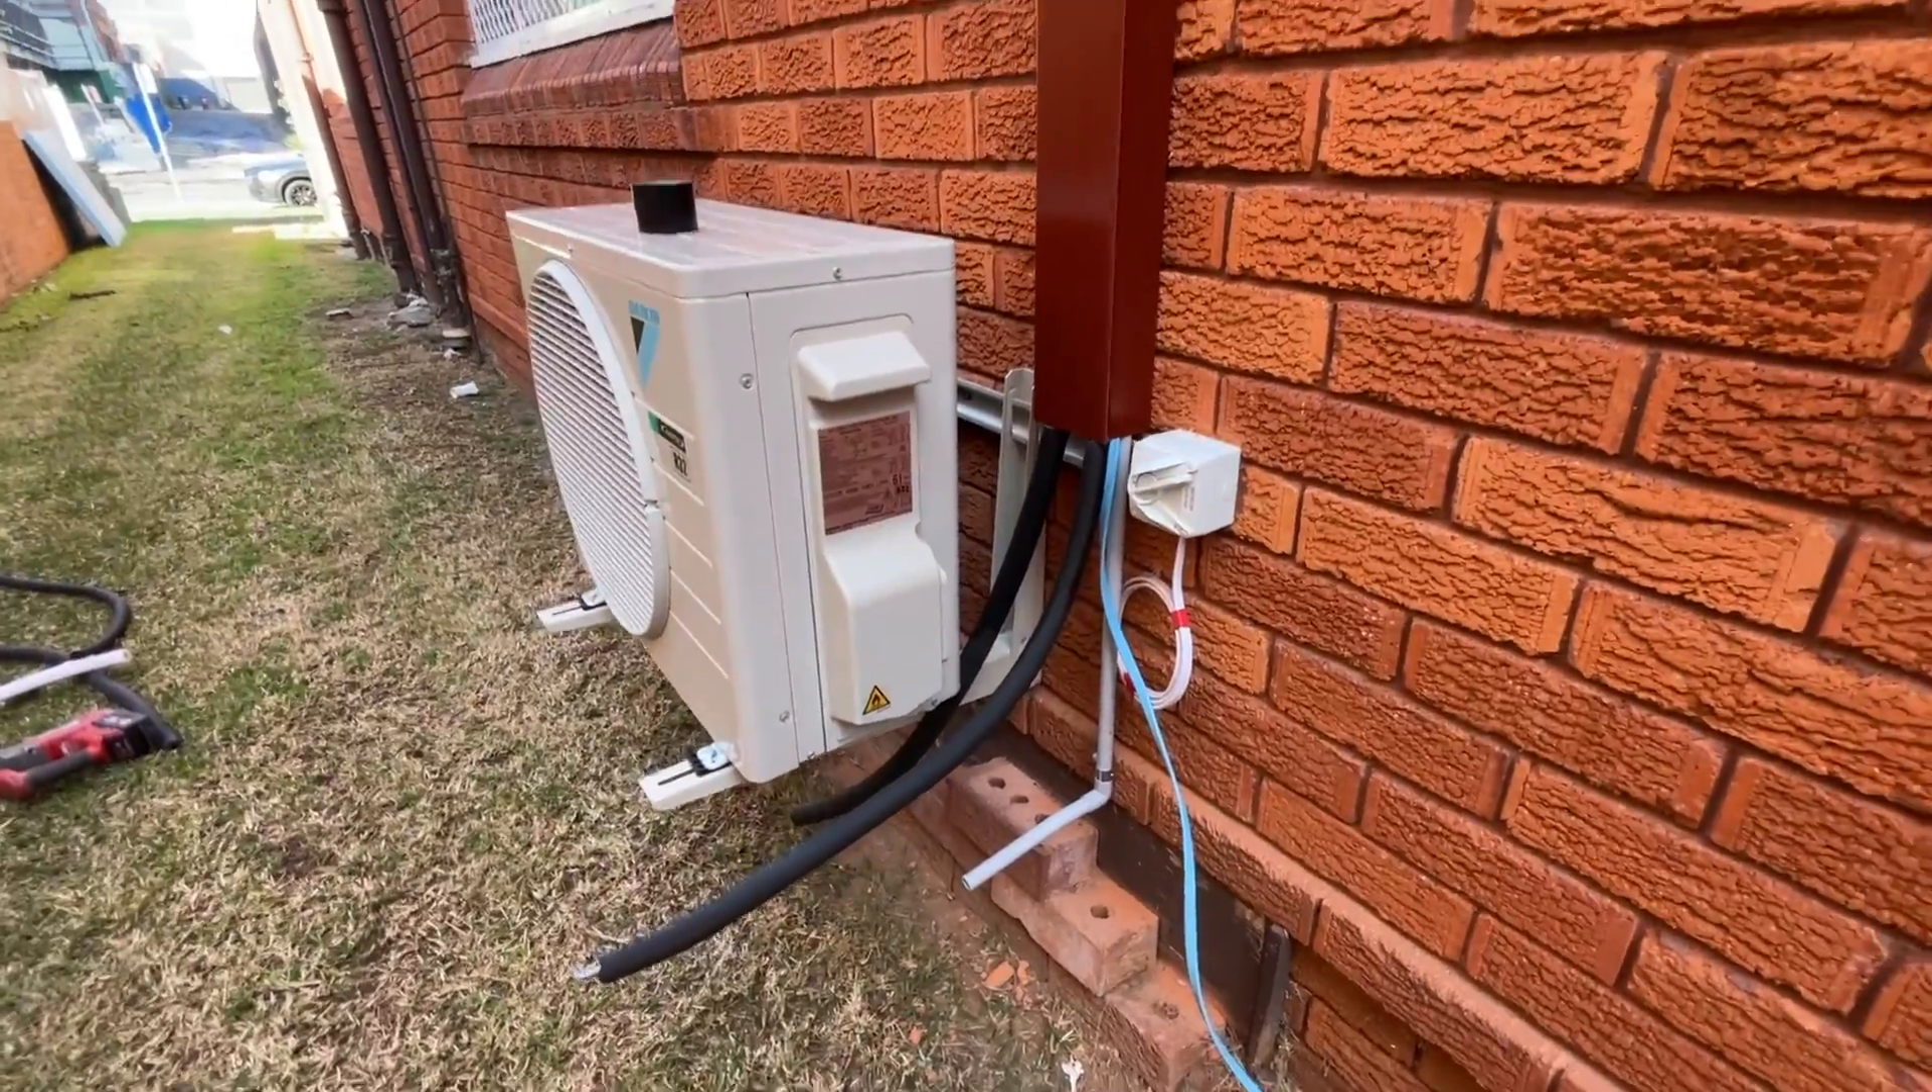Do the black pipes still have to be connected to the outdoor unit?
Yes.